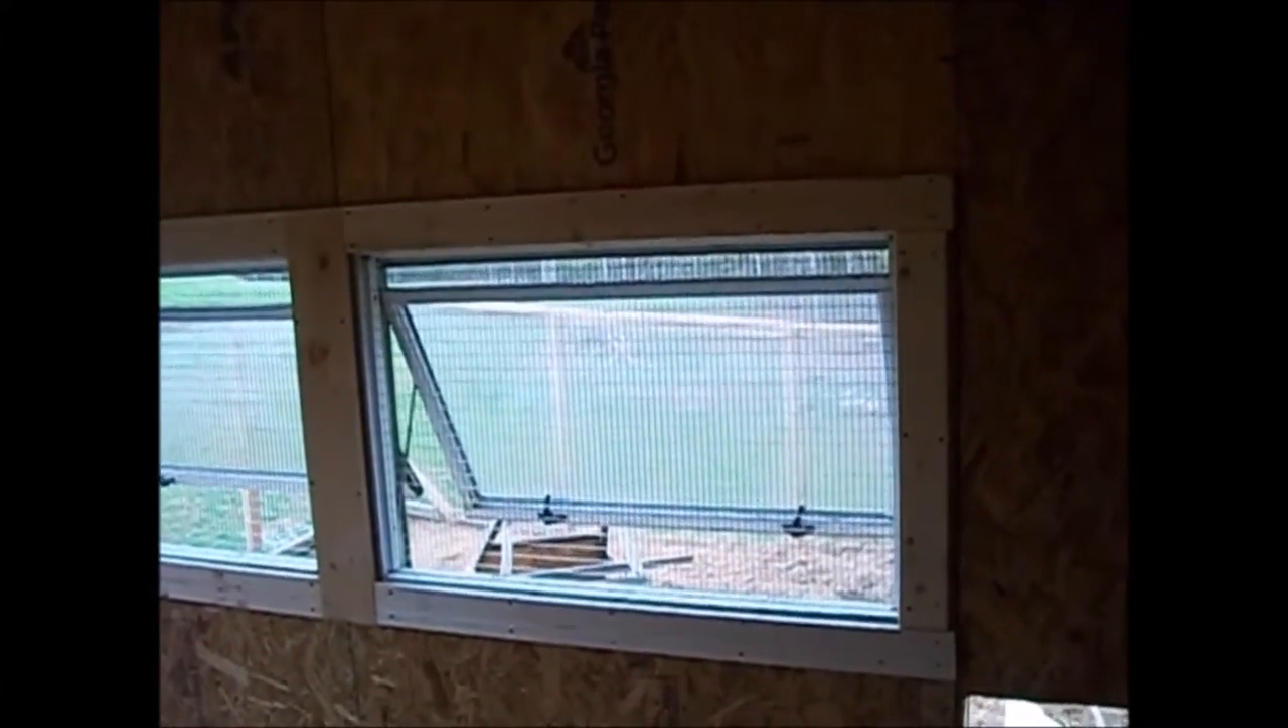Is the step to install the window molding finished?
Yes.